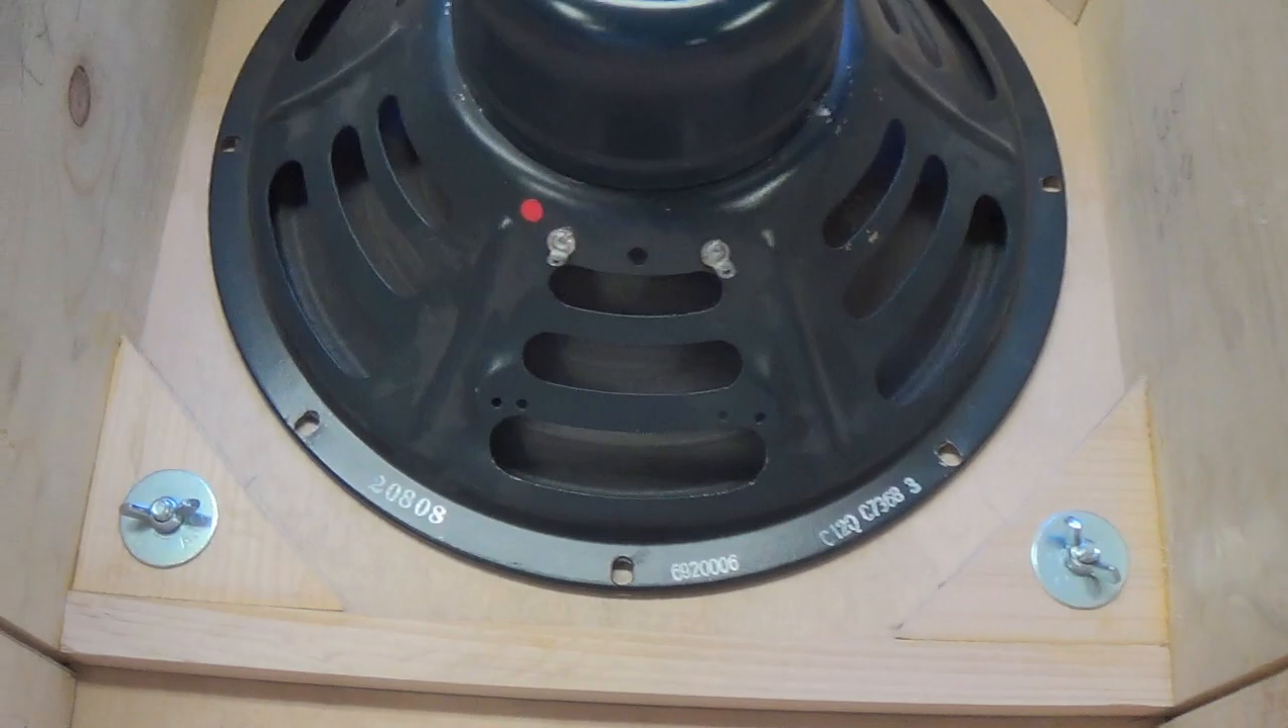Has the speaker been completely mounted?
No.